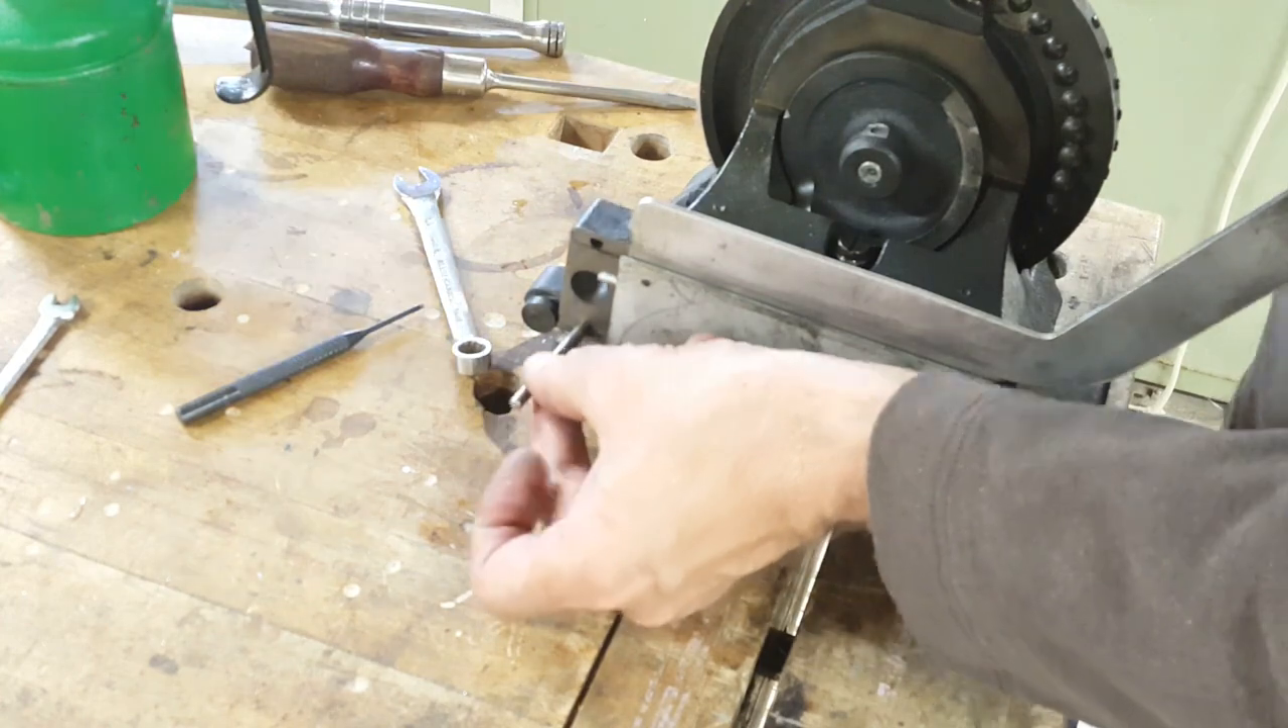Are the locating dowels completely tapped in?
No.